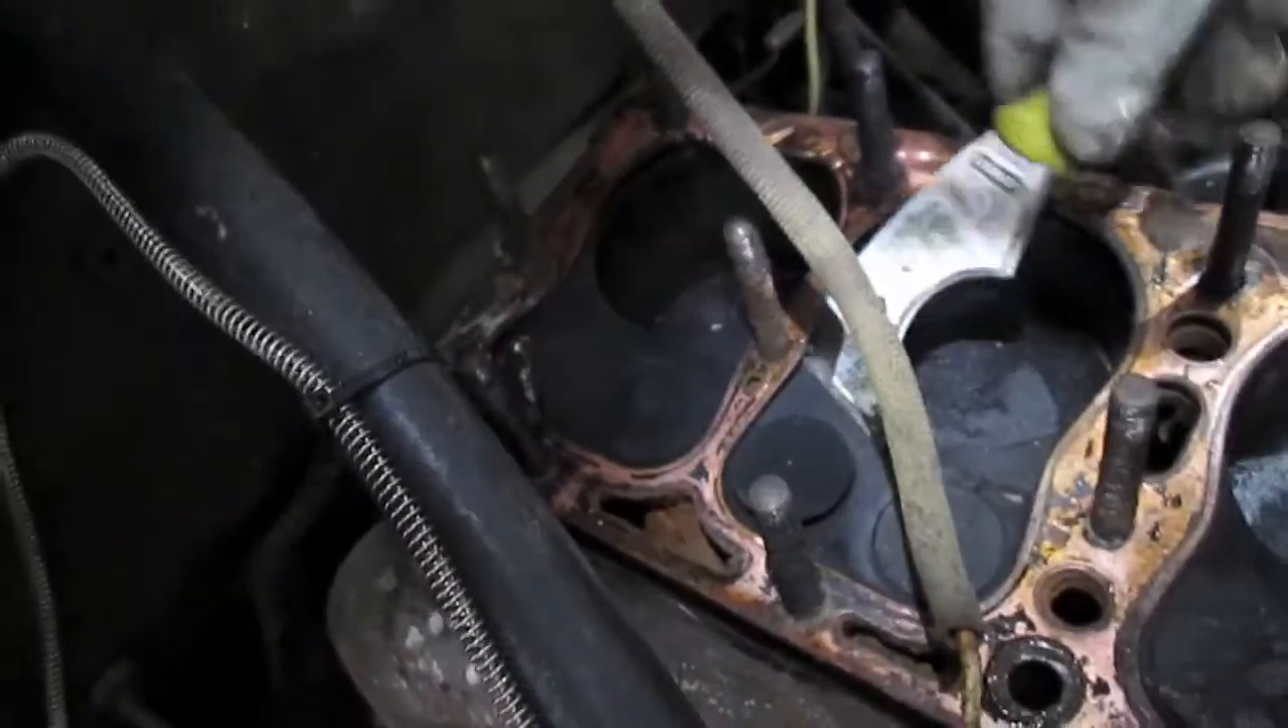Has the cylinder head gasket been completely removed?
No.